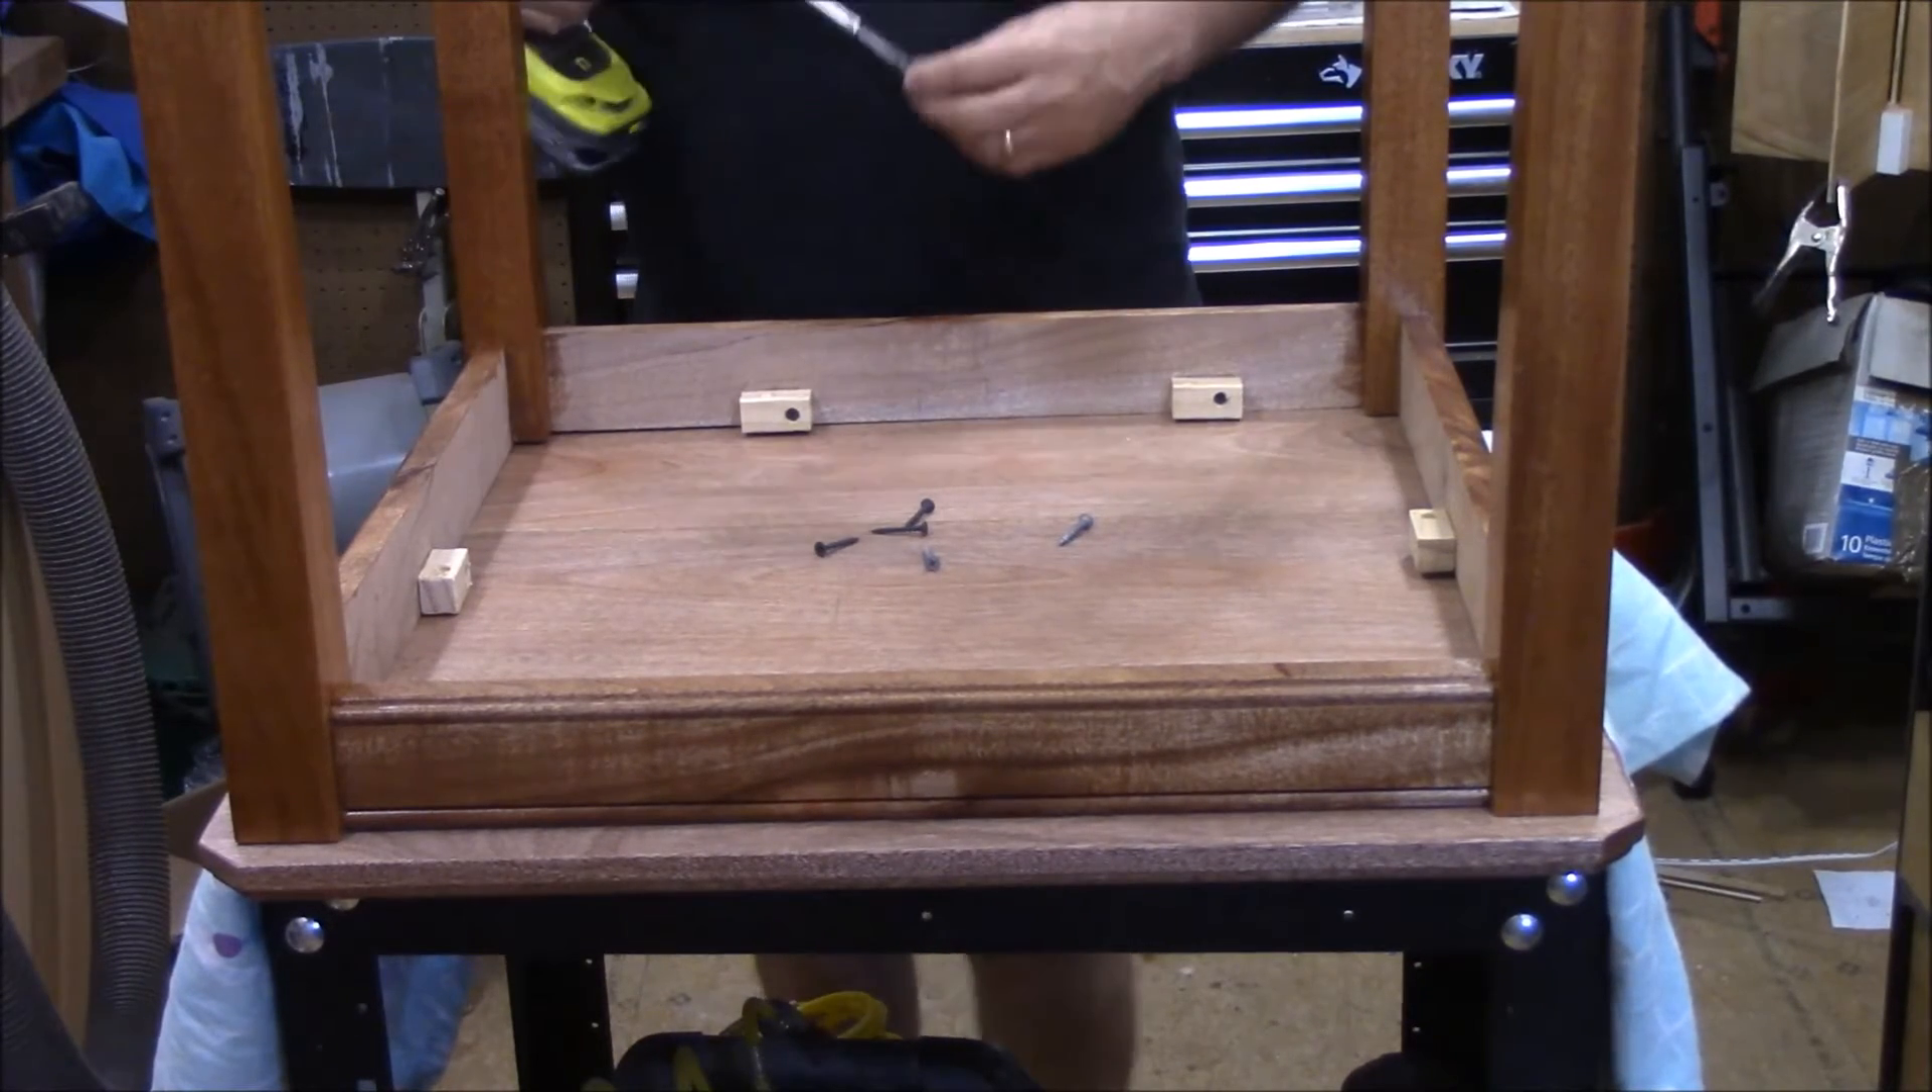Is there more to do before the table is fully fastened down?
Yes.